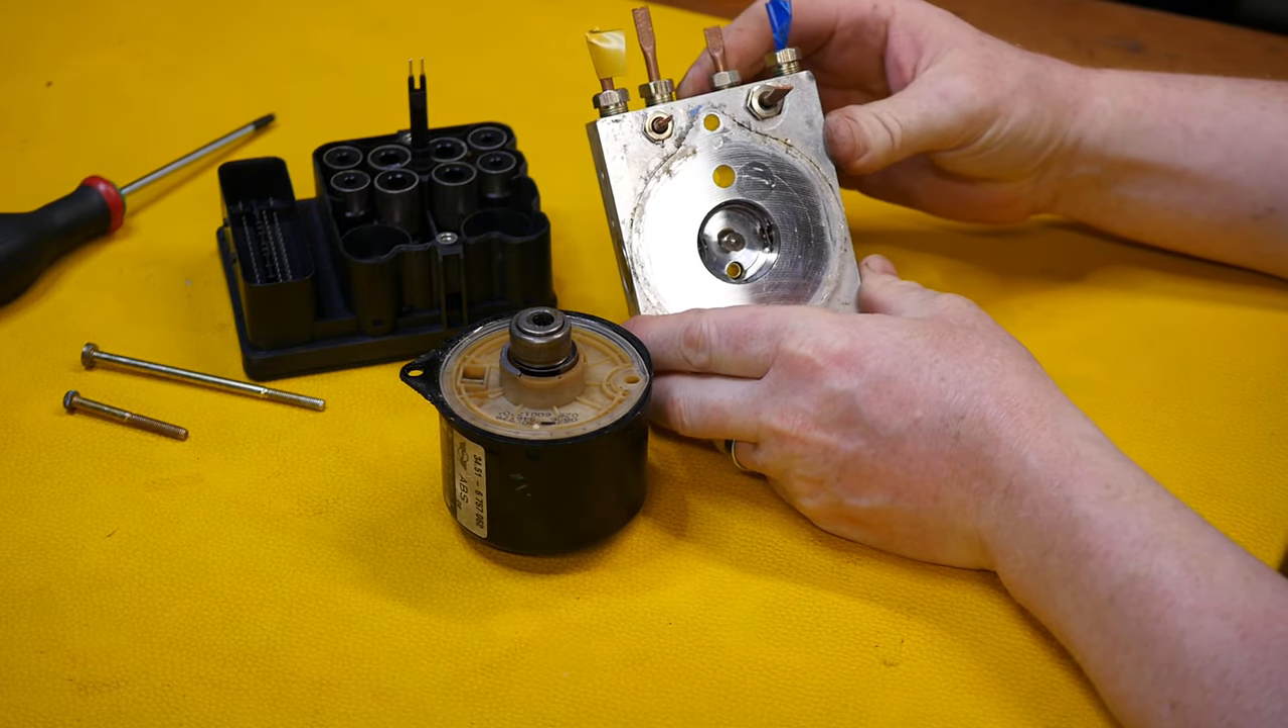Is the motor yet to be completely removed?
No.